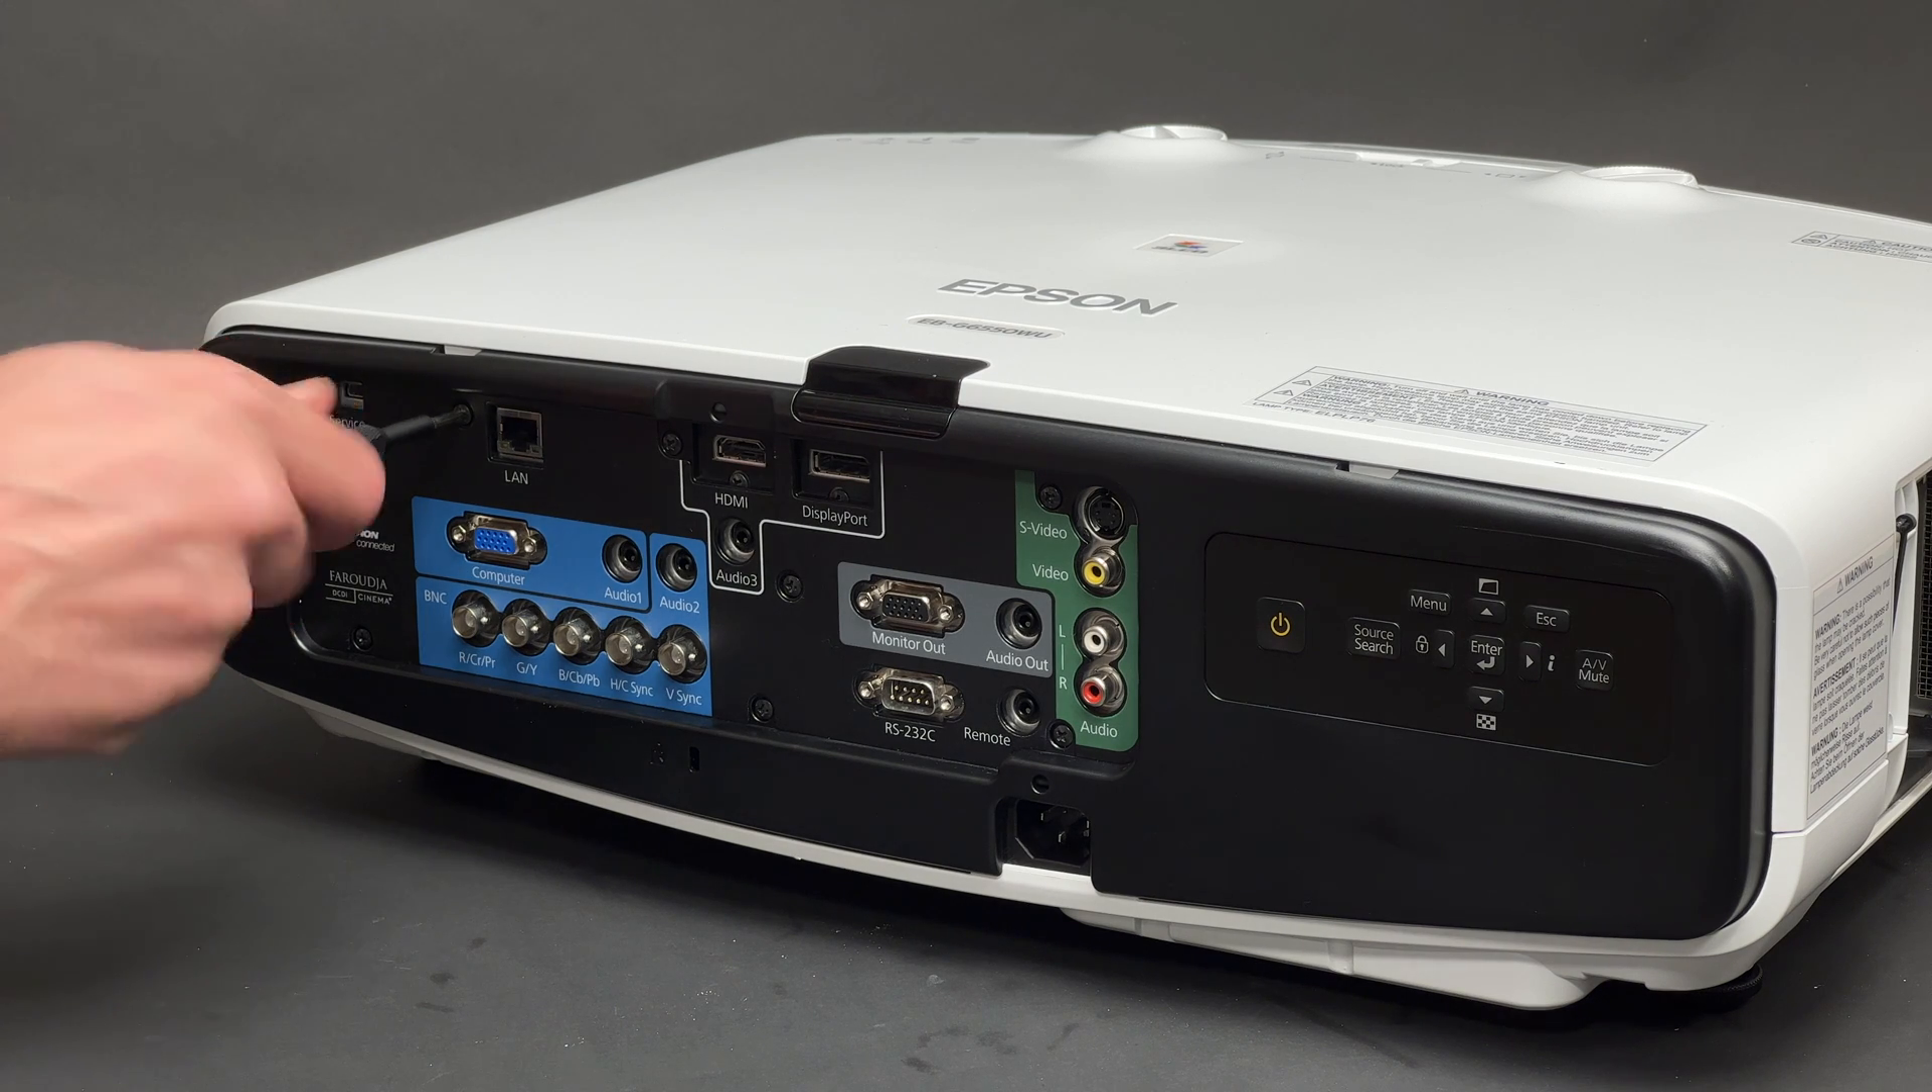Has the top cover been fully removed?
No.